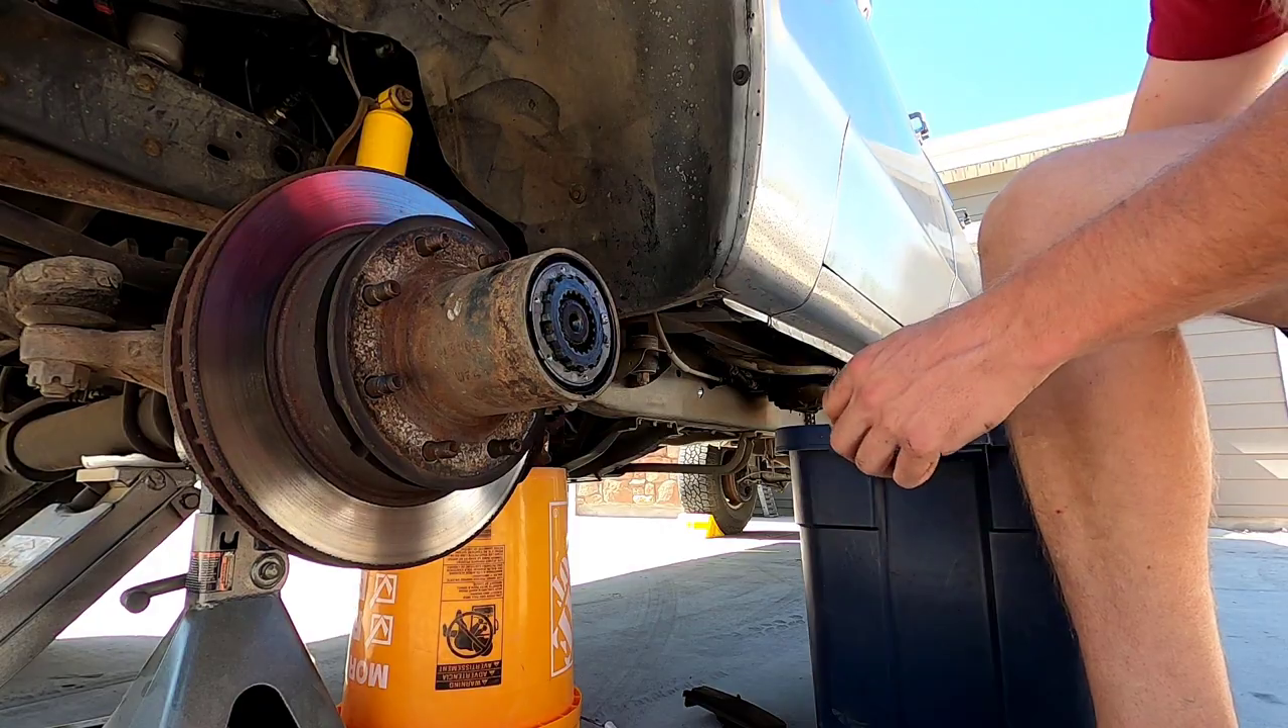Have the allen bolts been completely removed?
Yes.